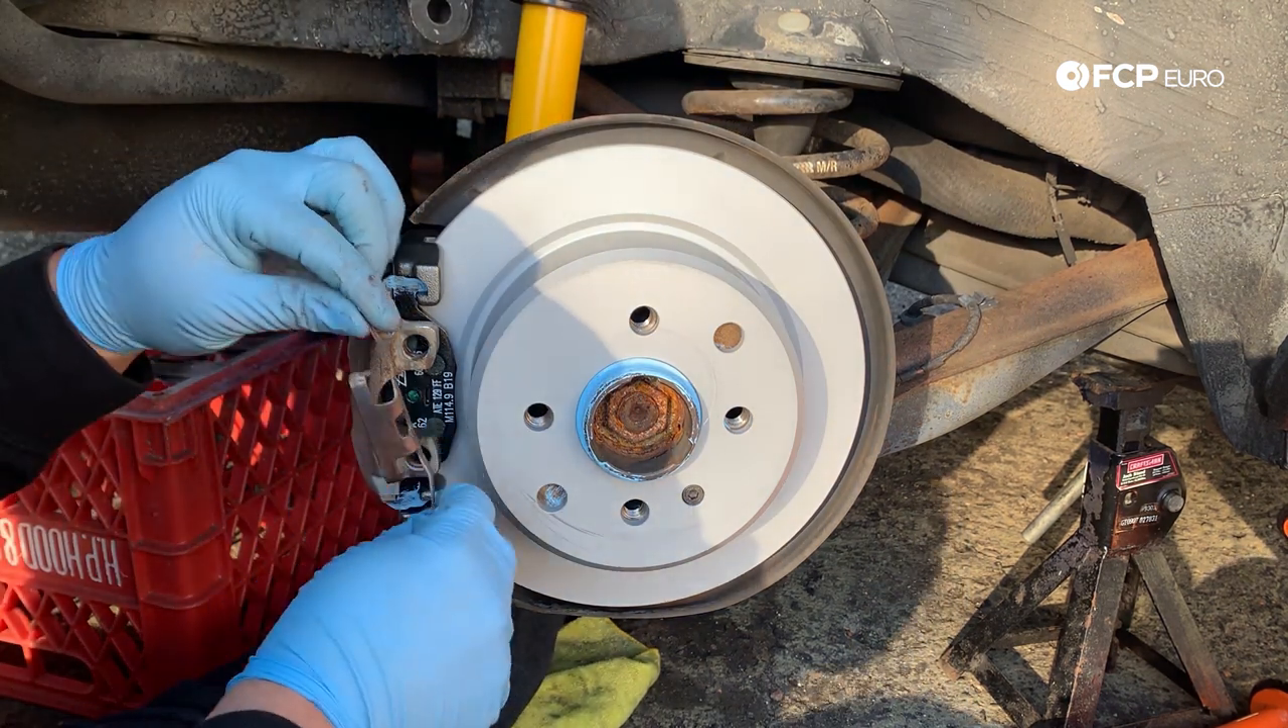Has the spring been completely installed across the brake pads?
No.